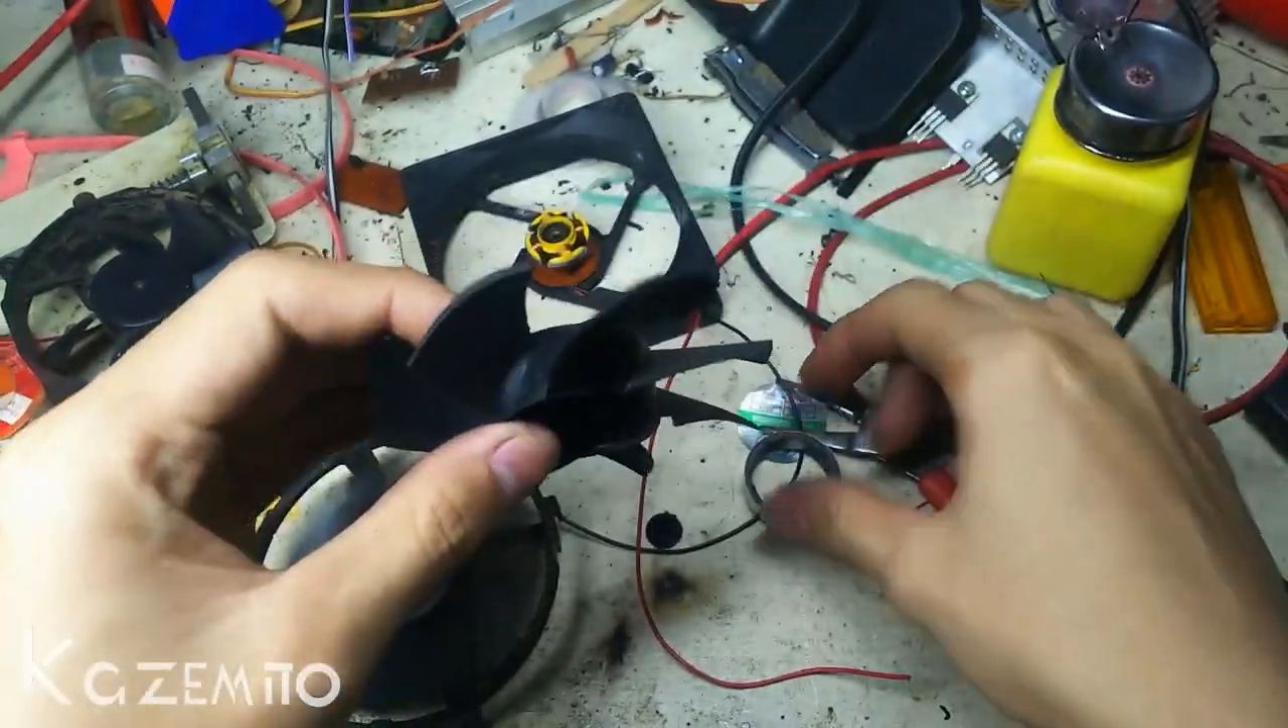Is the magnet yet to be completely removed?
No.